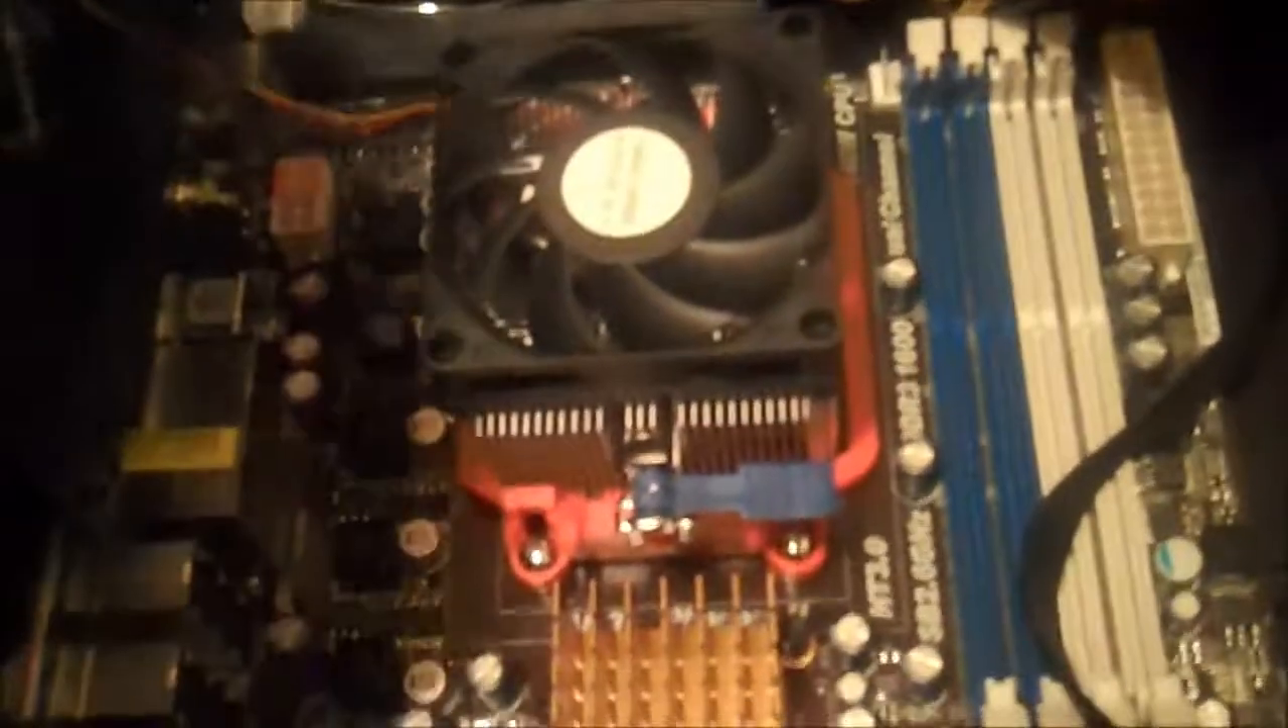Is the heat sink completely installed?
Yes.